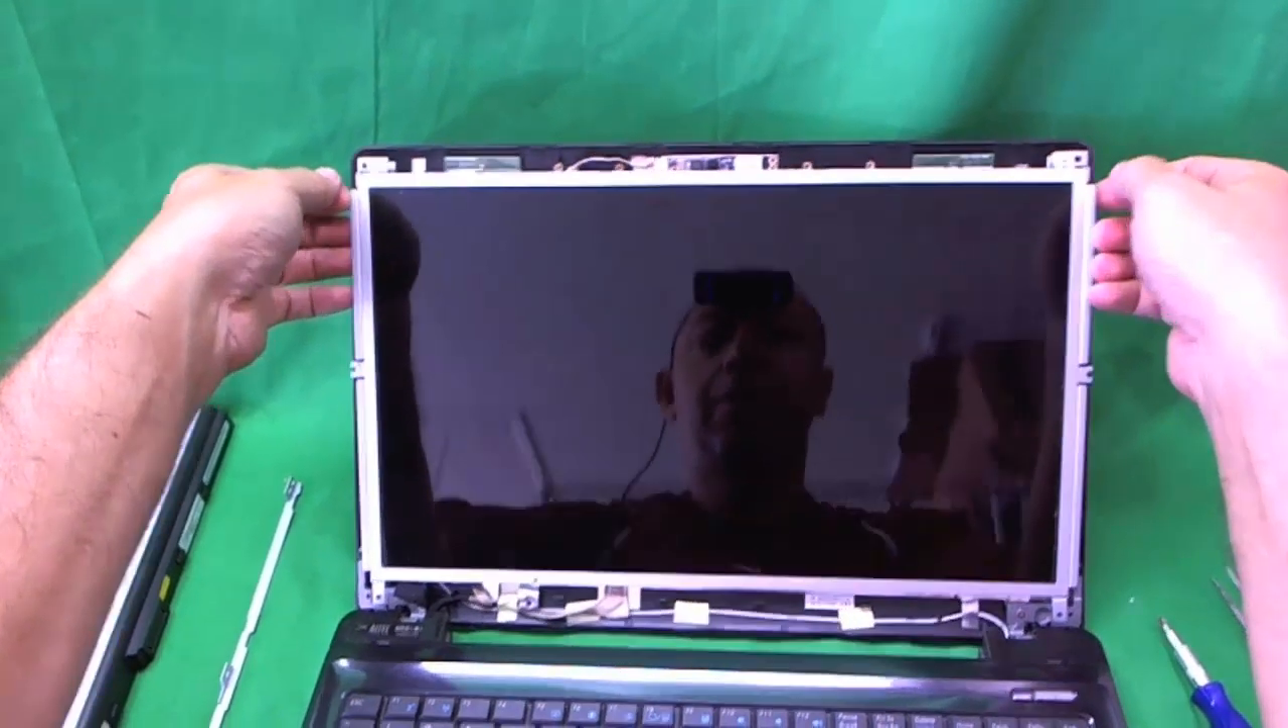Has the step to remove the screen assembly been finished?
No.